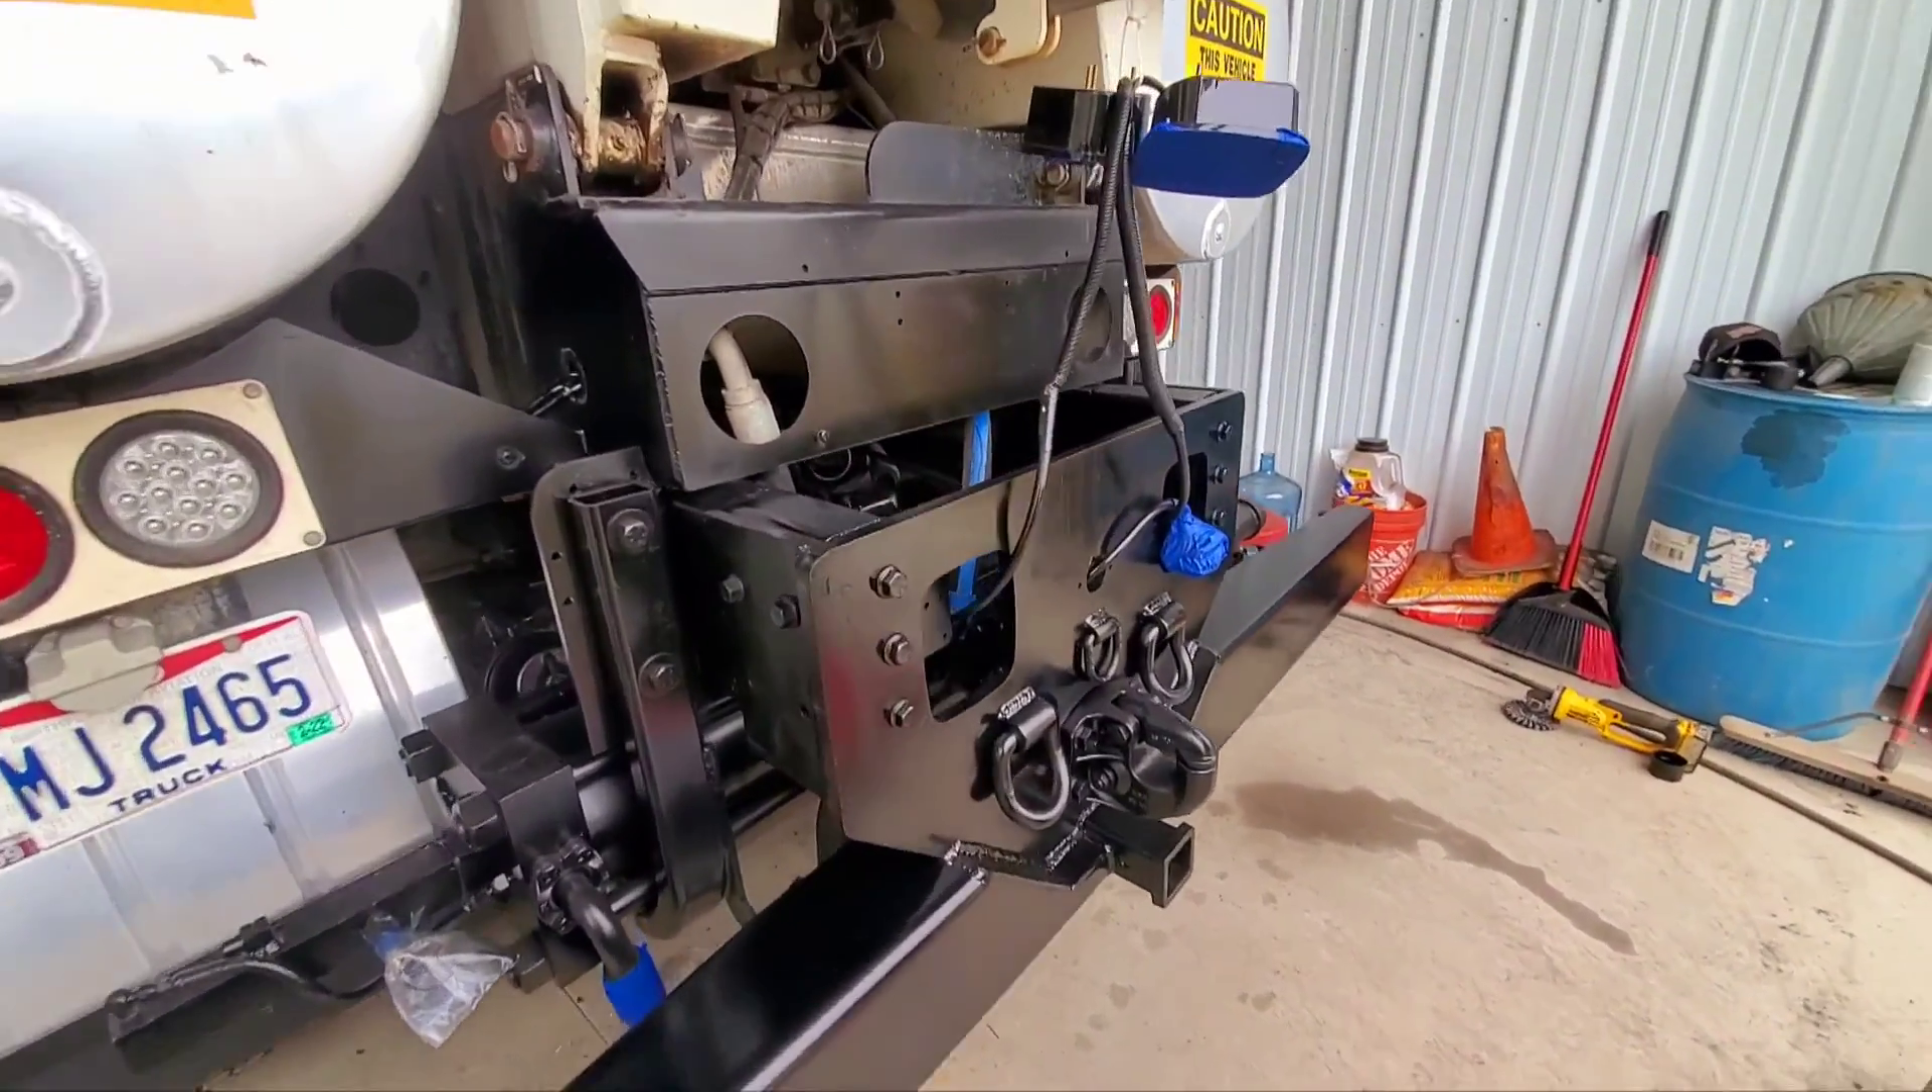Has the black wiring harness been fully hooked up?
No.